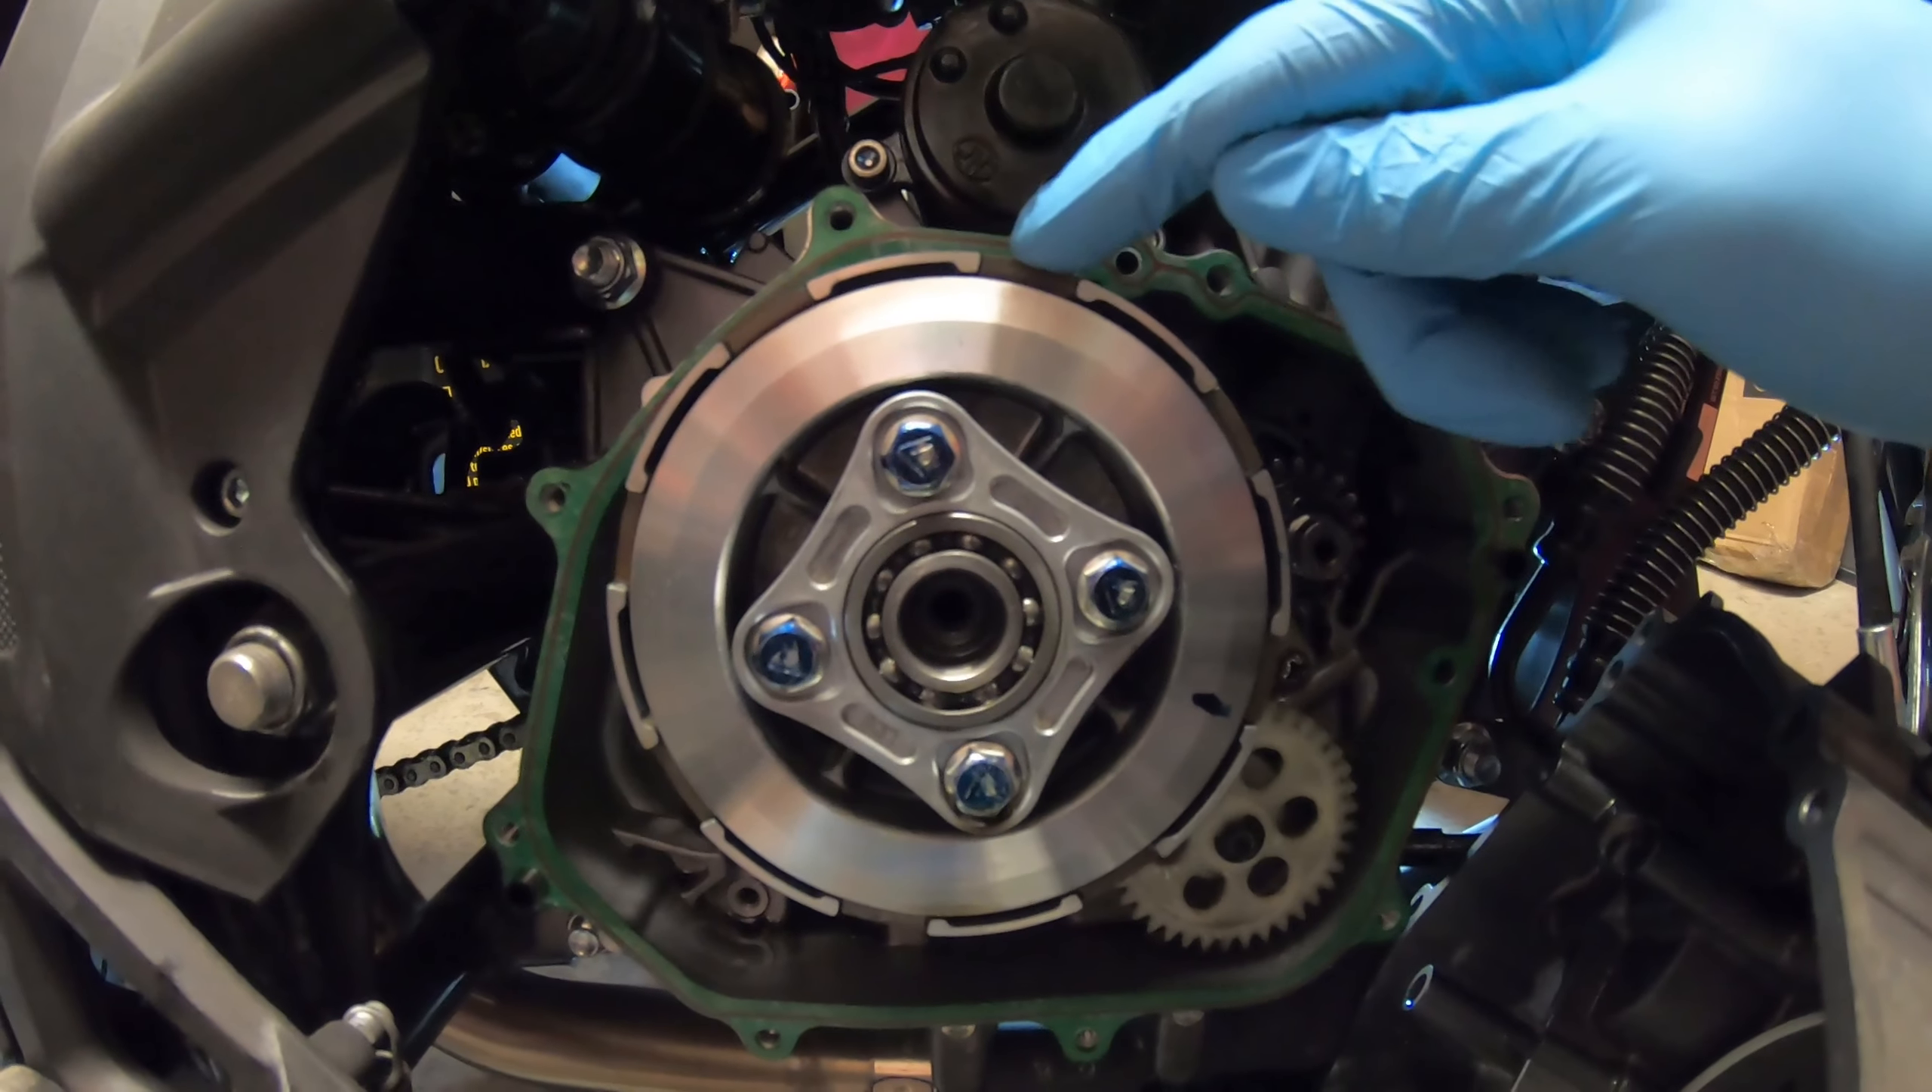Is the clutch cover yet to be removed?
No.